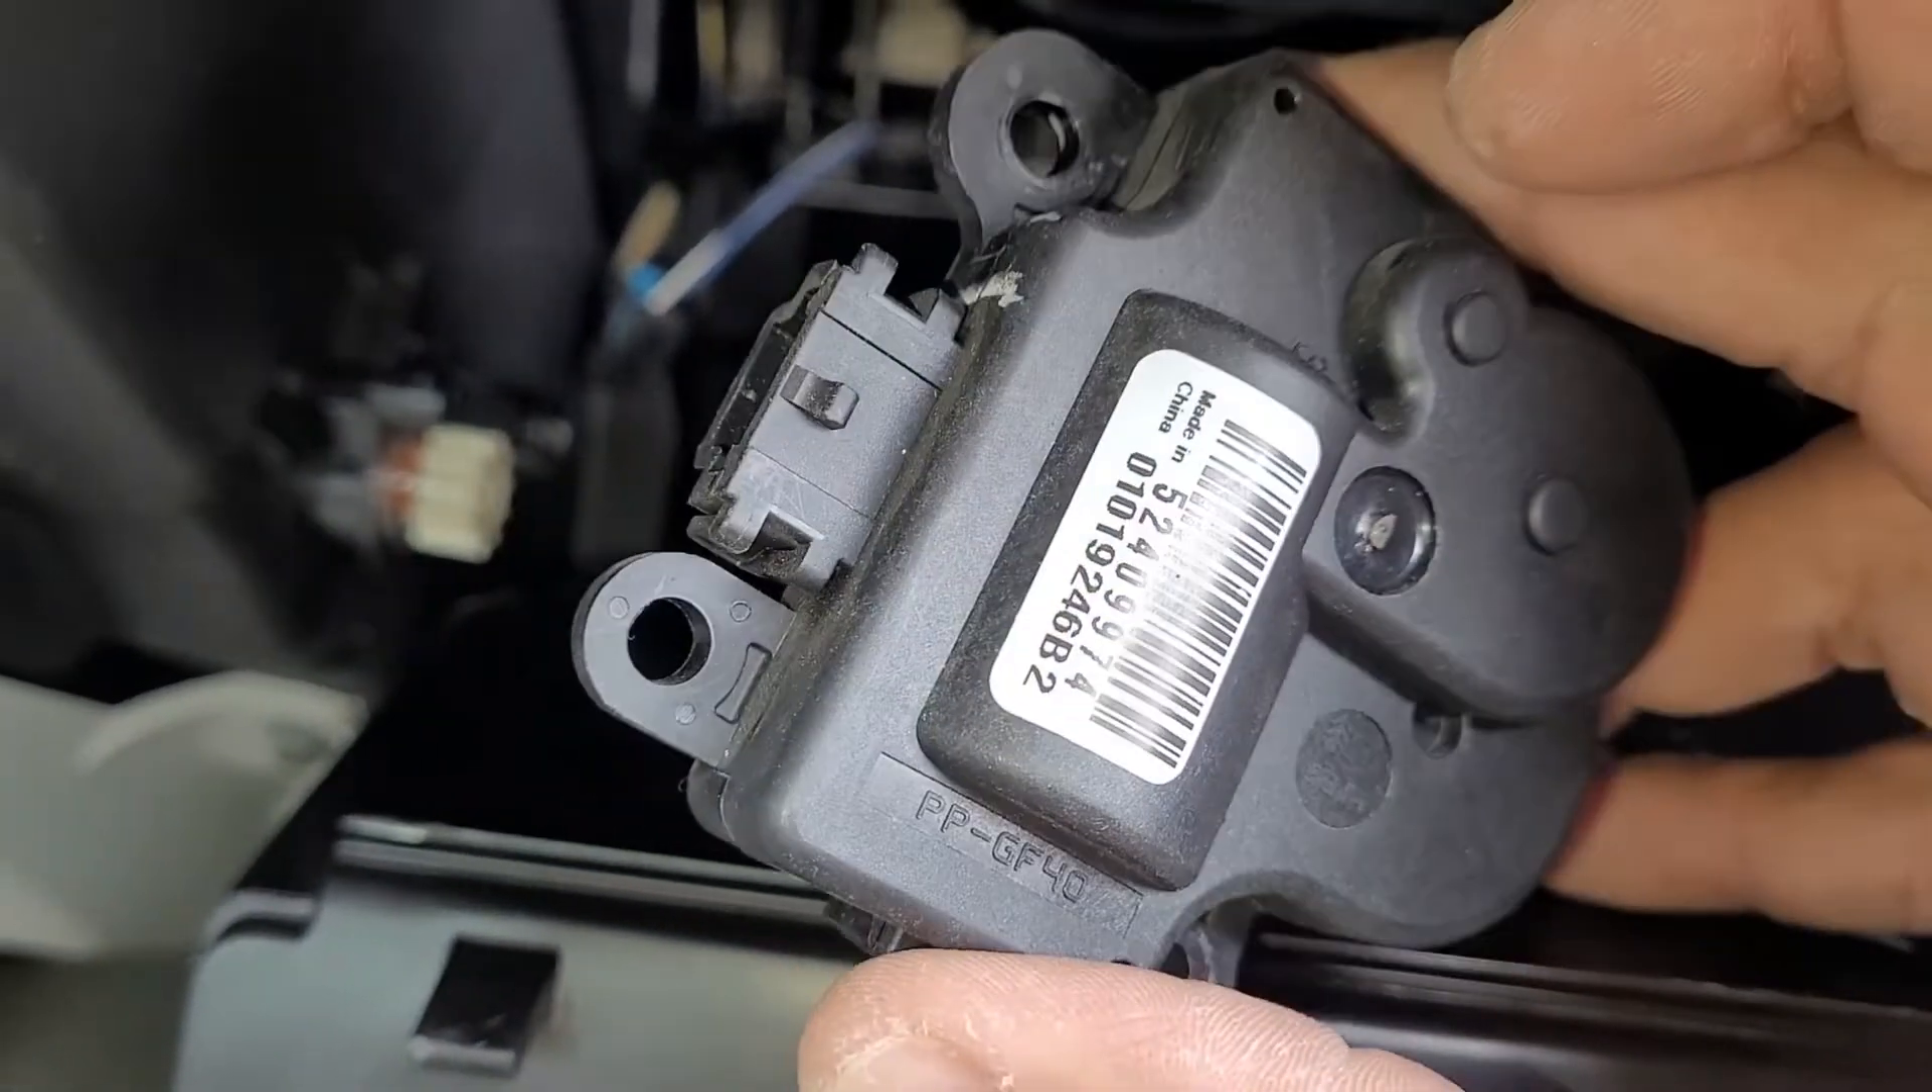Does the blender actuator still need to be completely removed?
No.